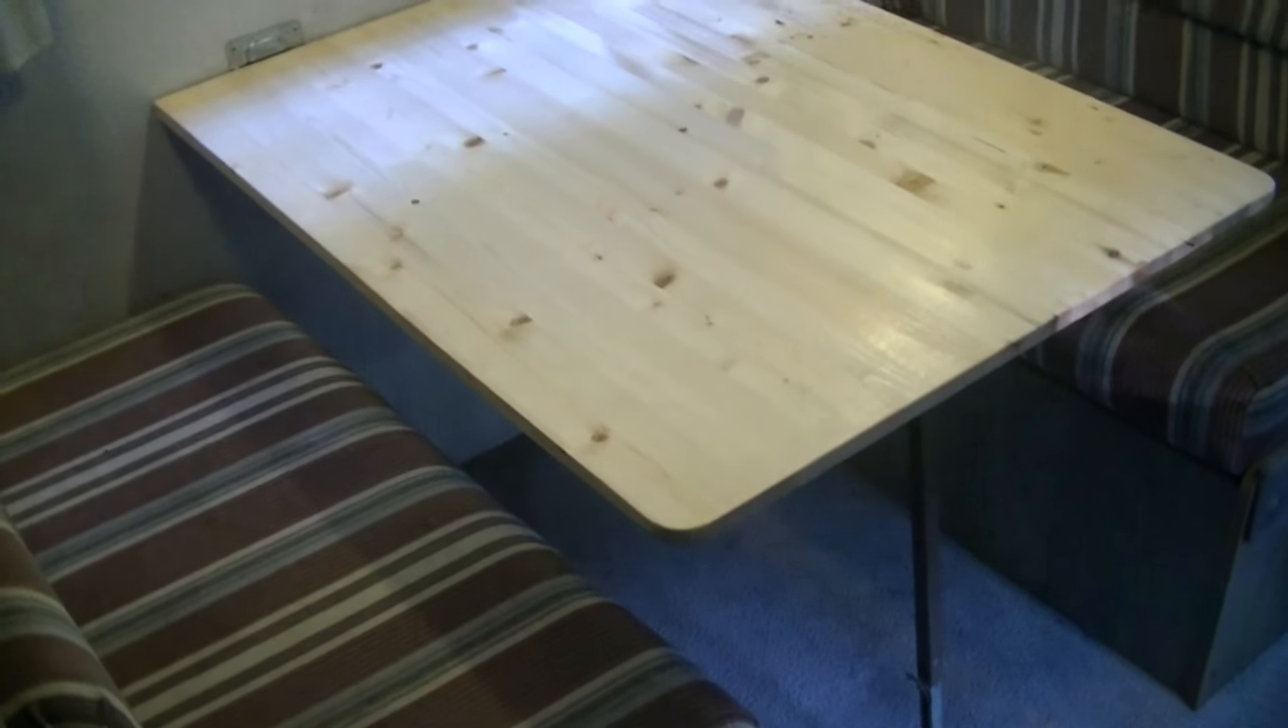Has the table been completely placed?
Yes.